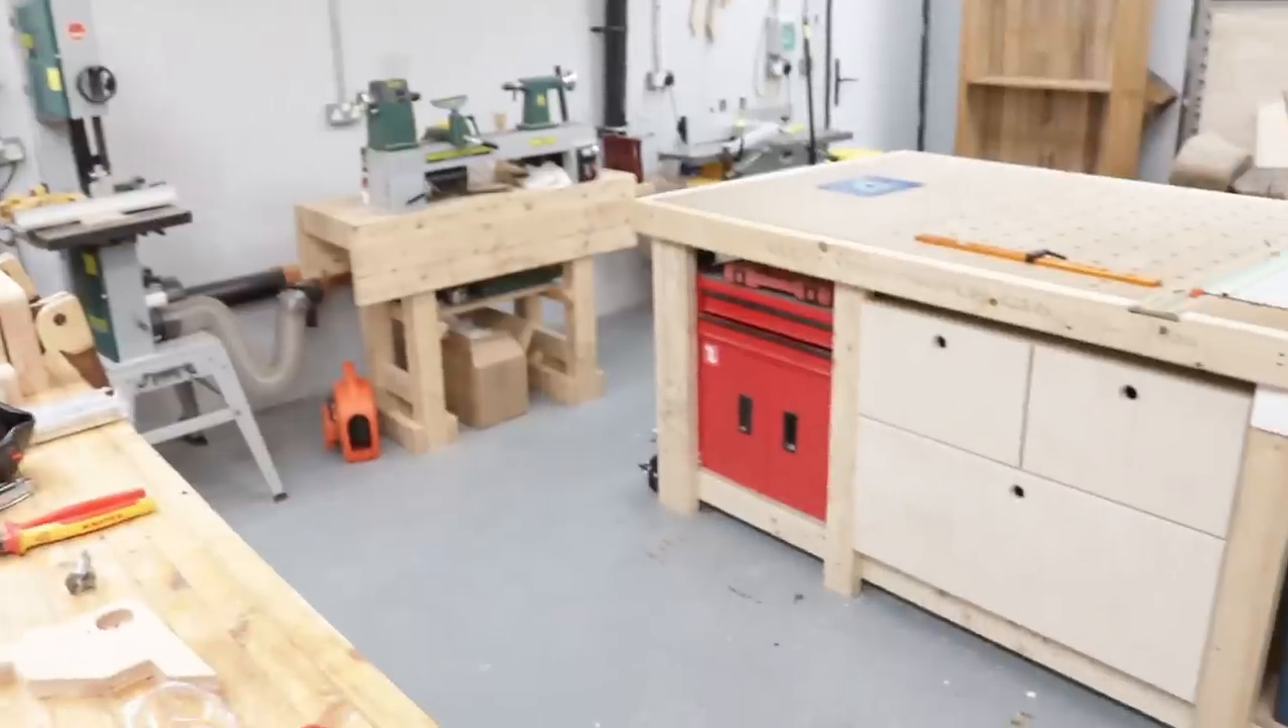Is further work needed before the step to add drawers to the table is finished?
No.